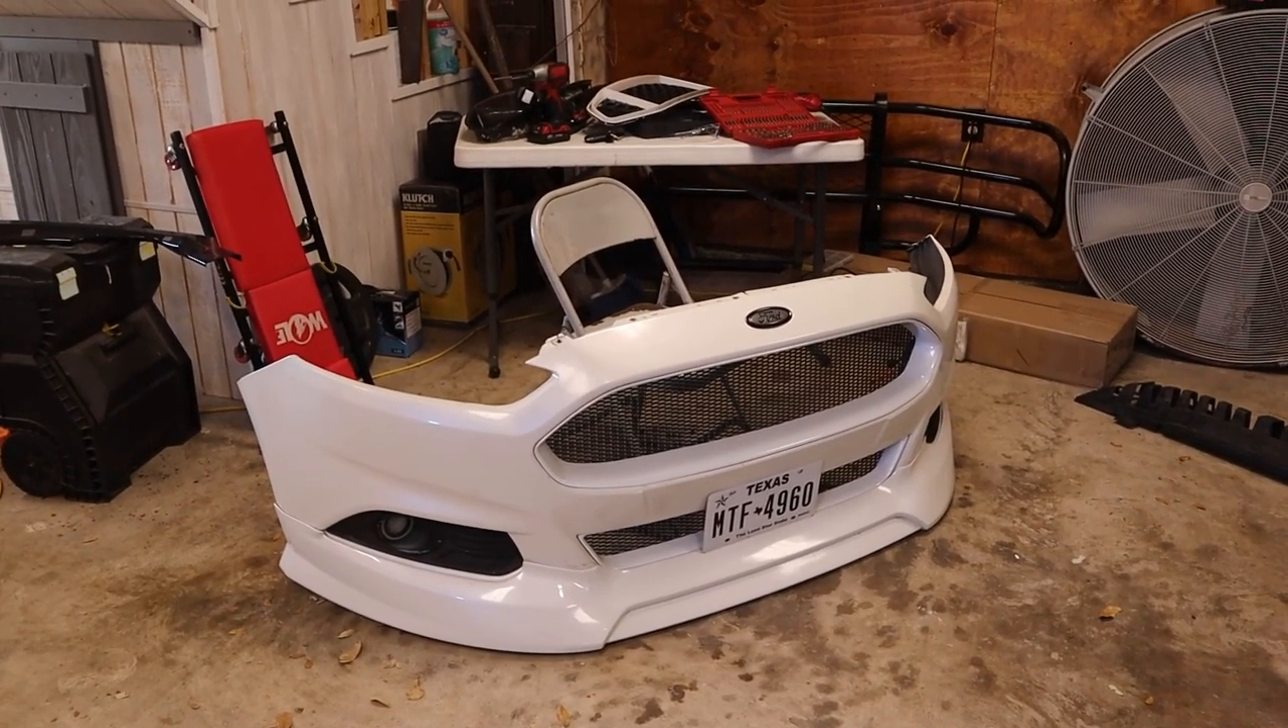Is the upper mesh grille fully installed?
Yes.